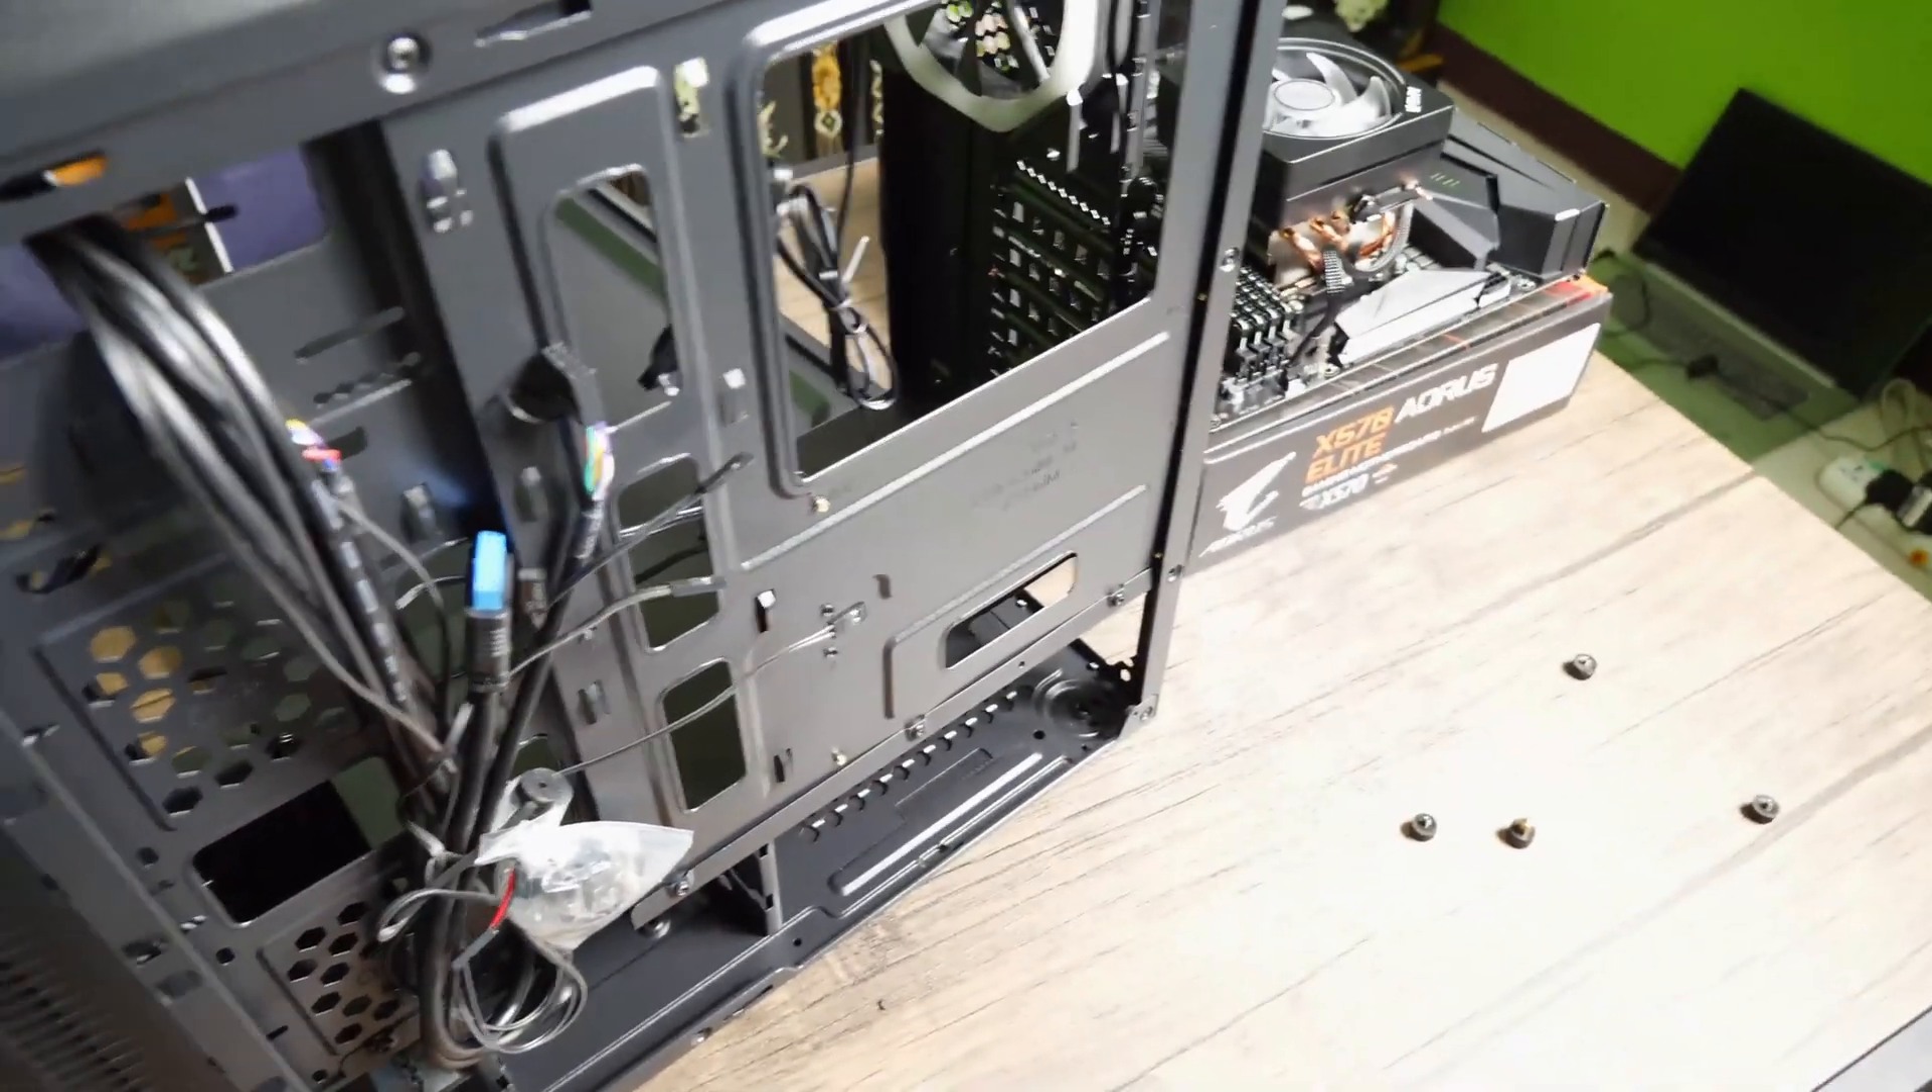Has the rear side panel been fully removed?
Yes.